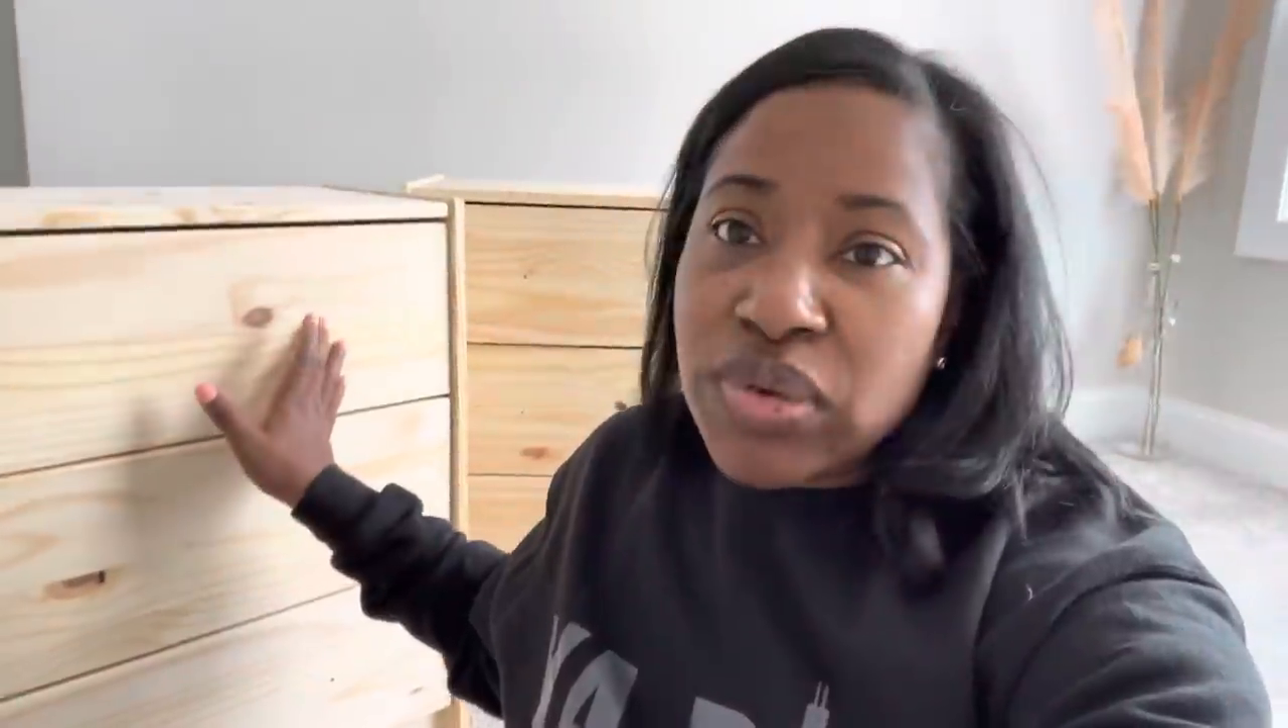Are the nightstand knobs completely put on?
No.